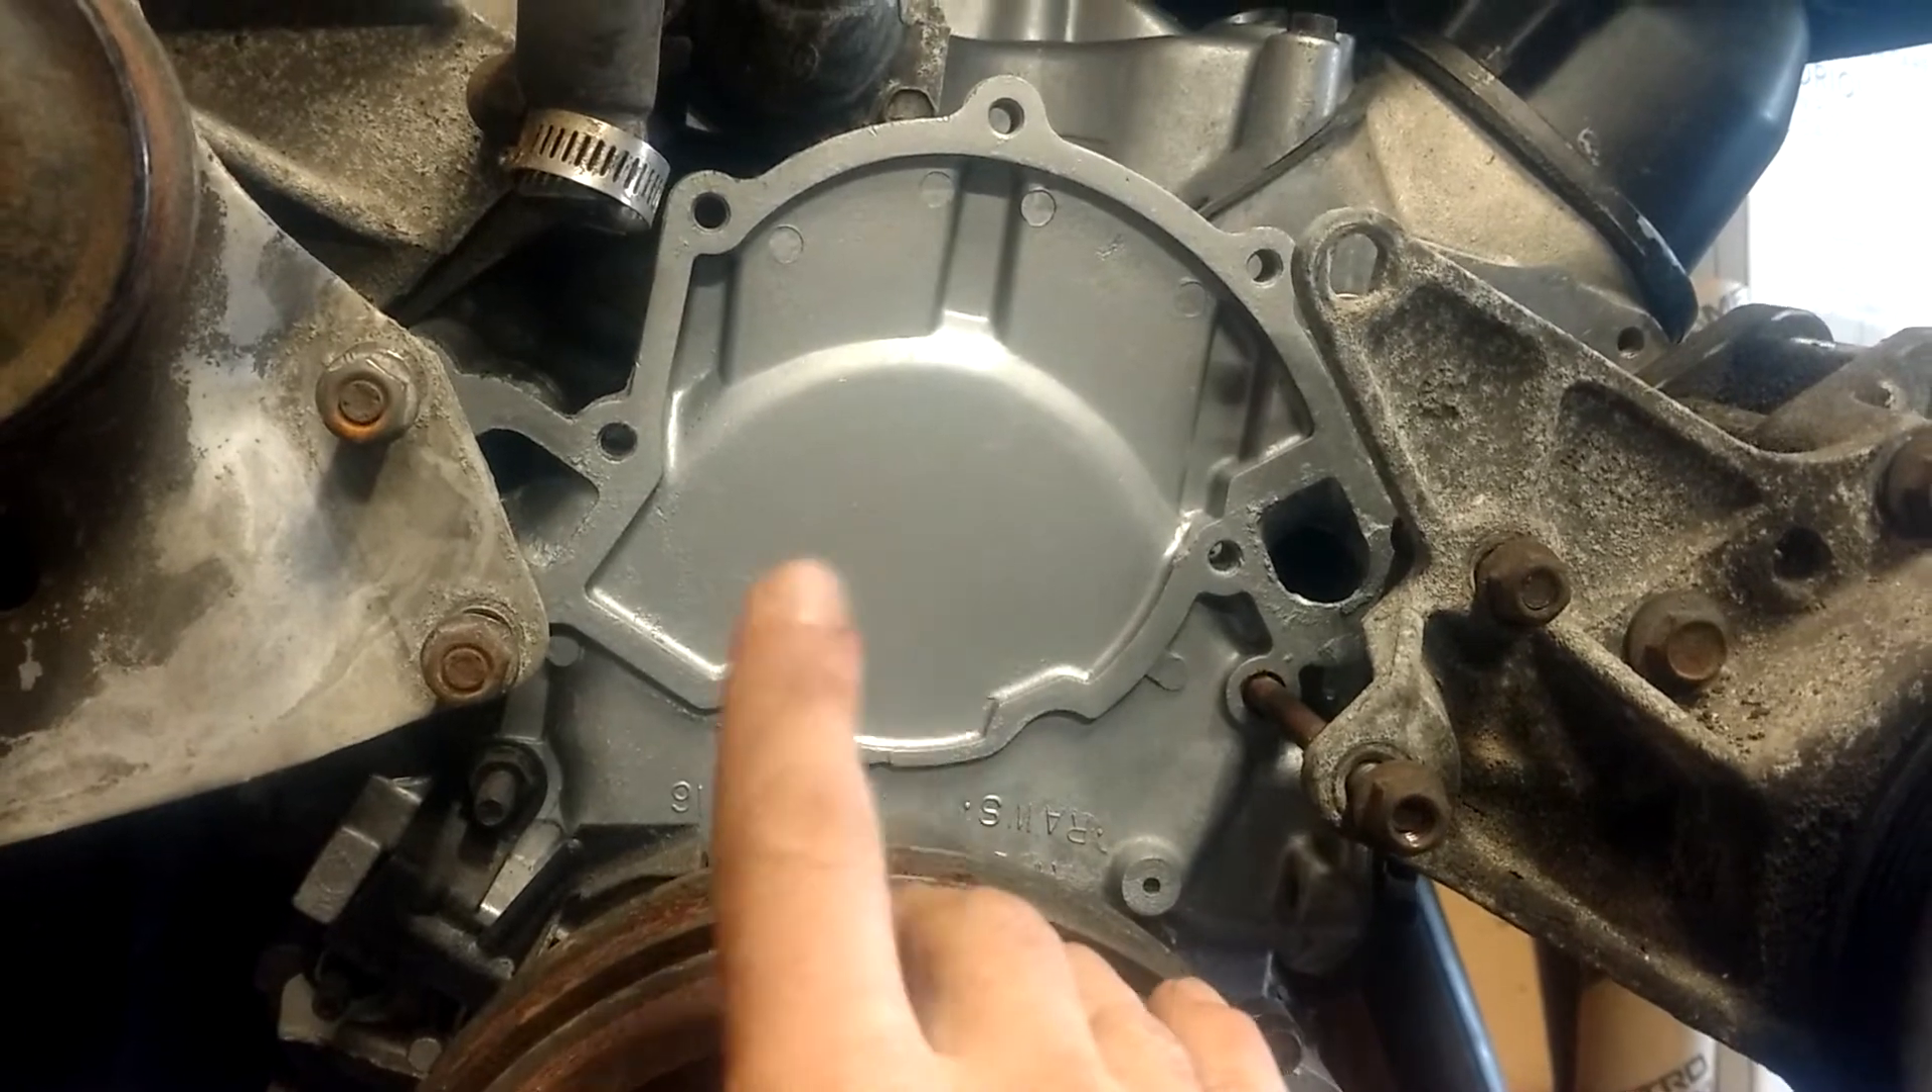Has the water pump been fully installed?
No.